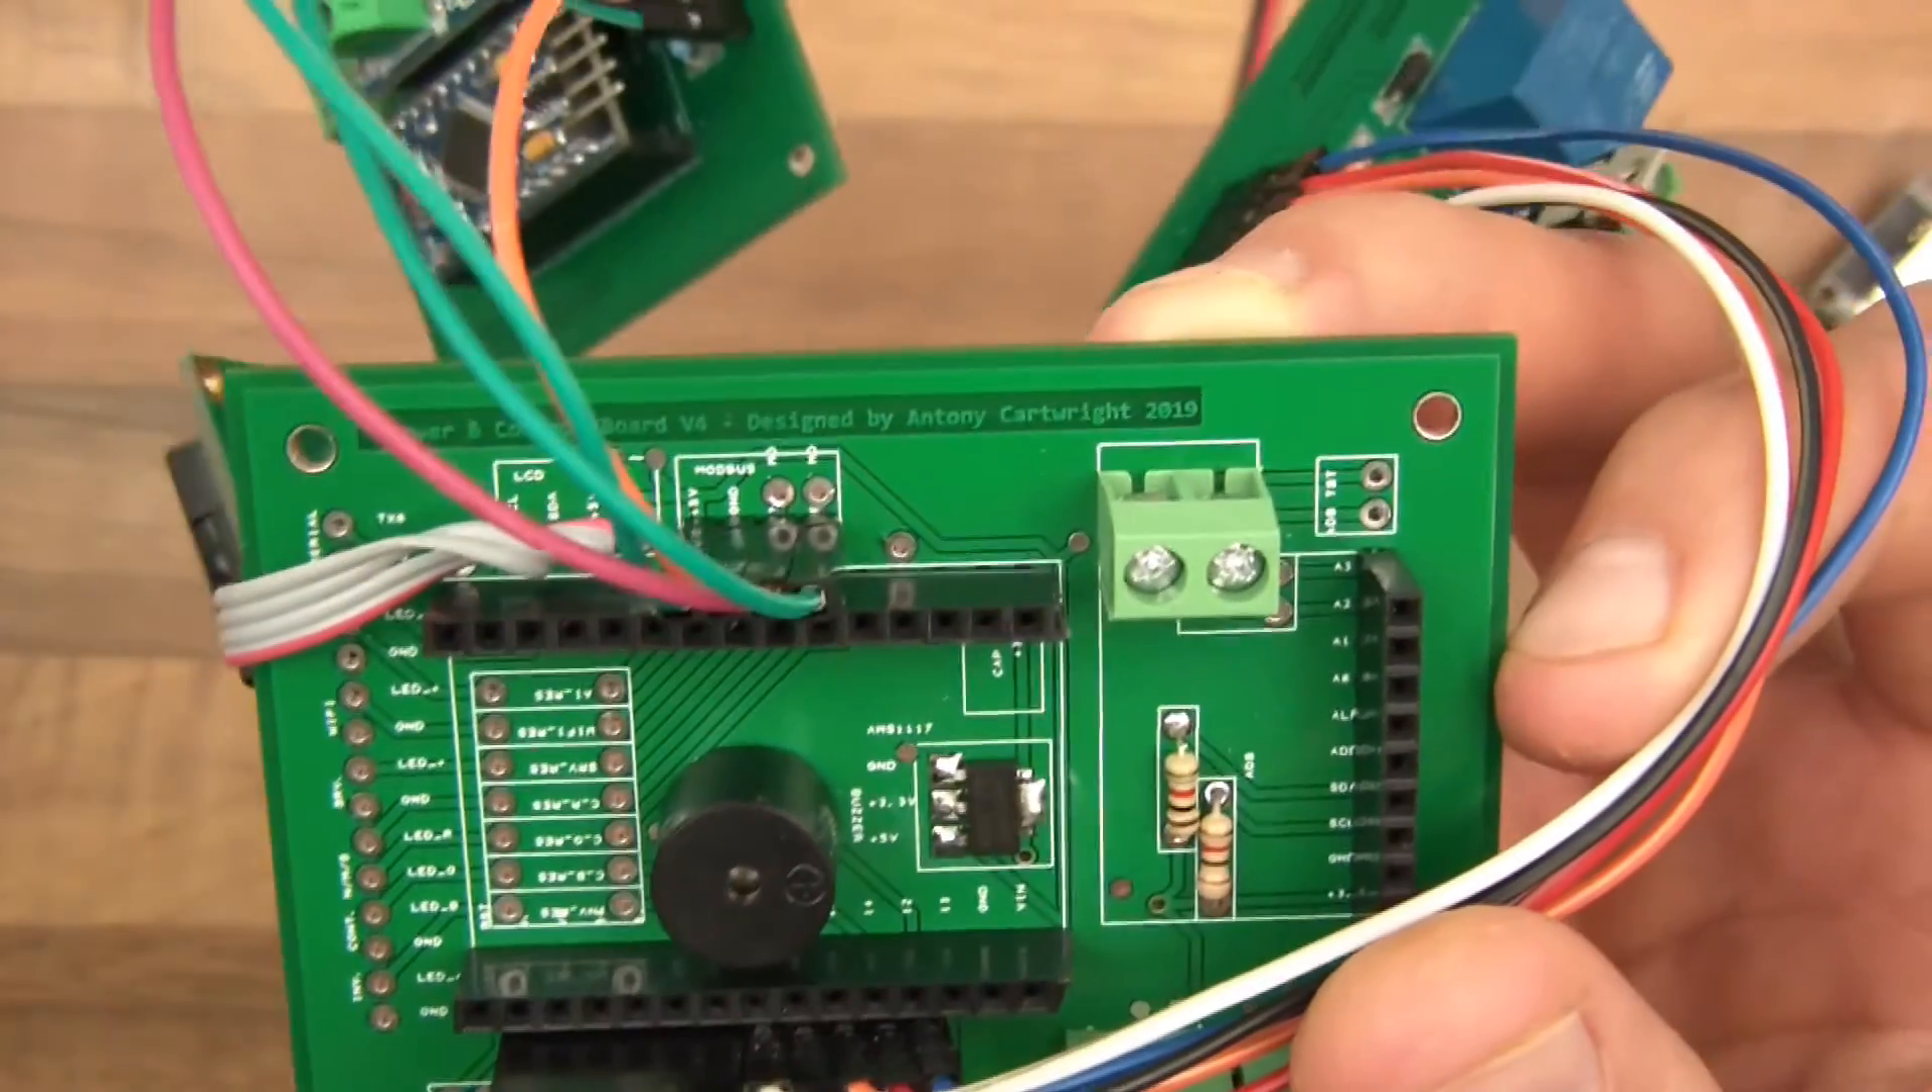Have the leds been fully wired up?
No.